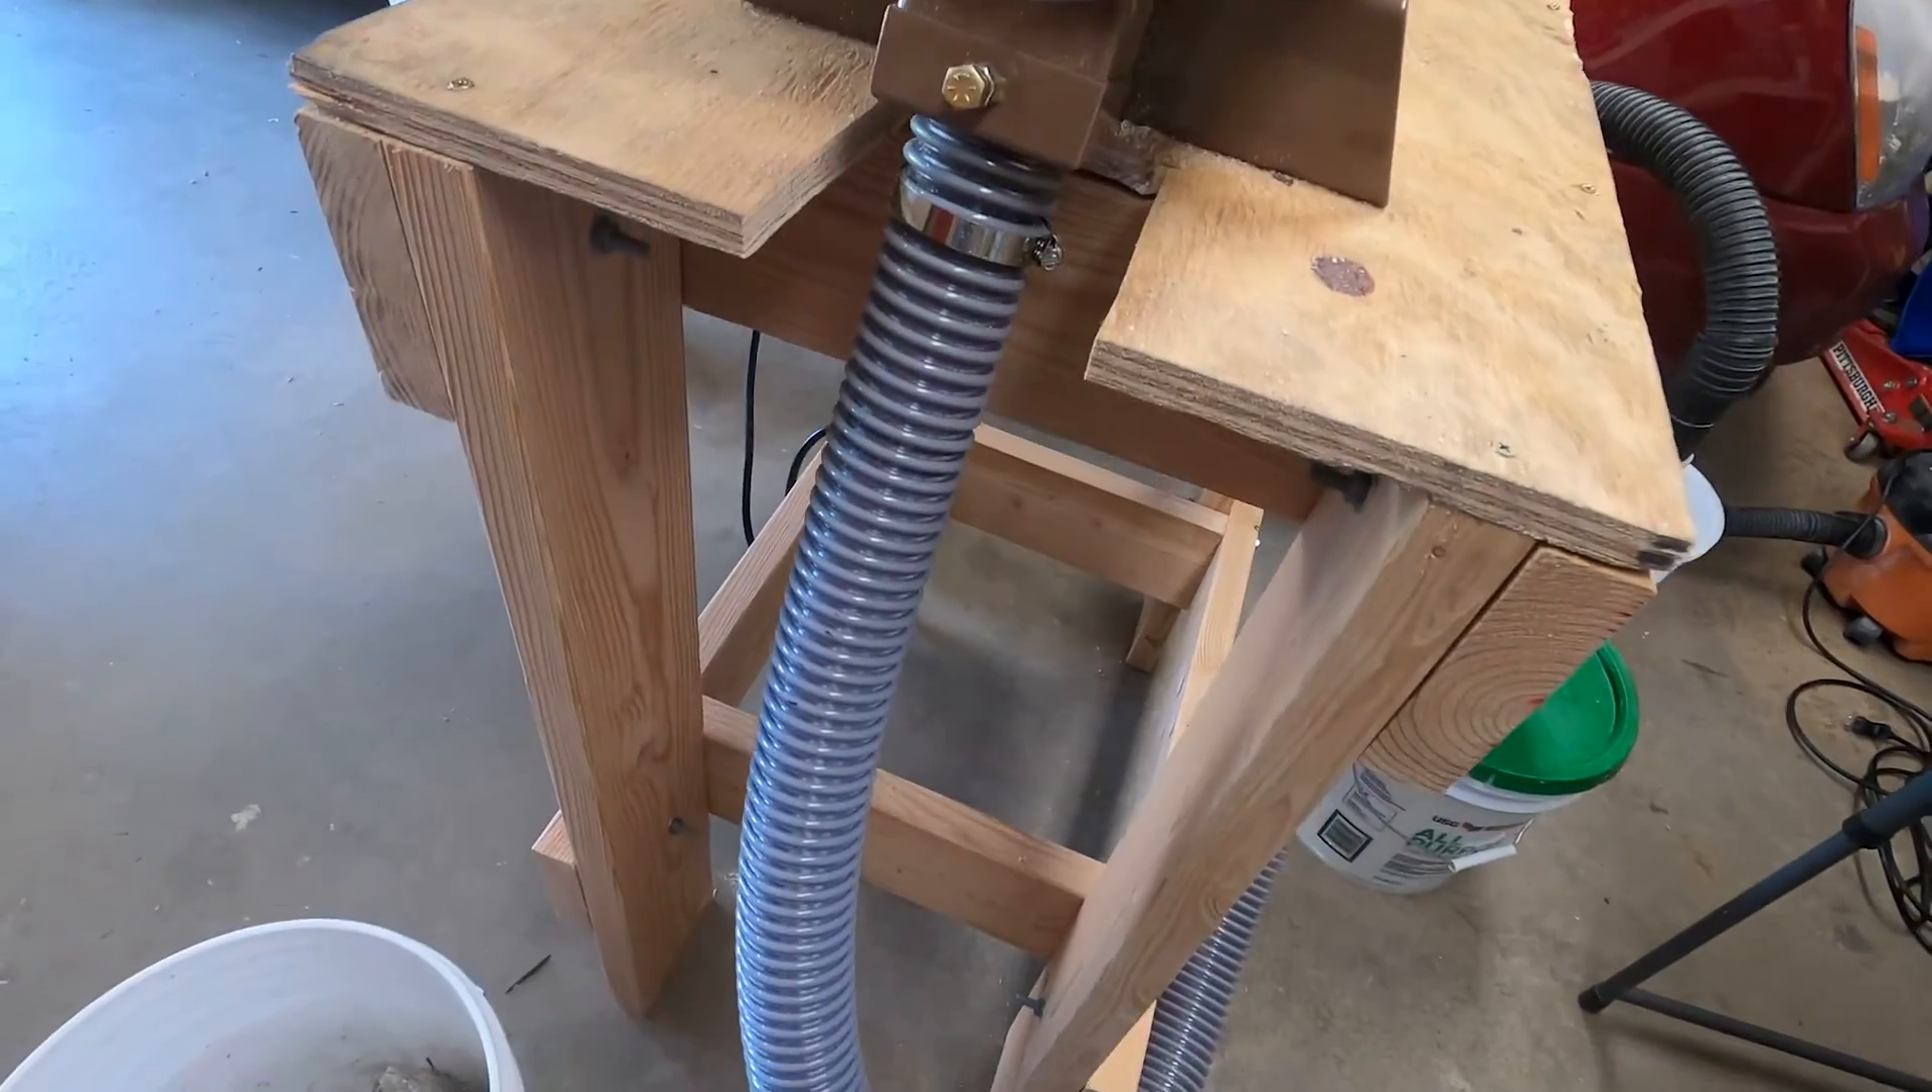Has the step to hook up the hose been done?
Yes.